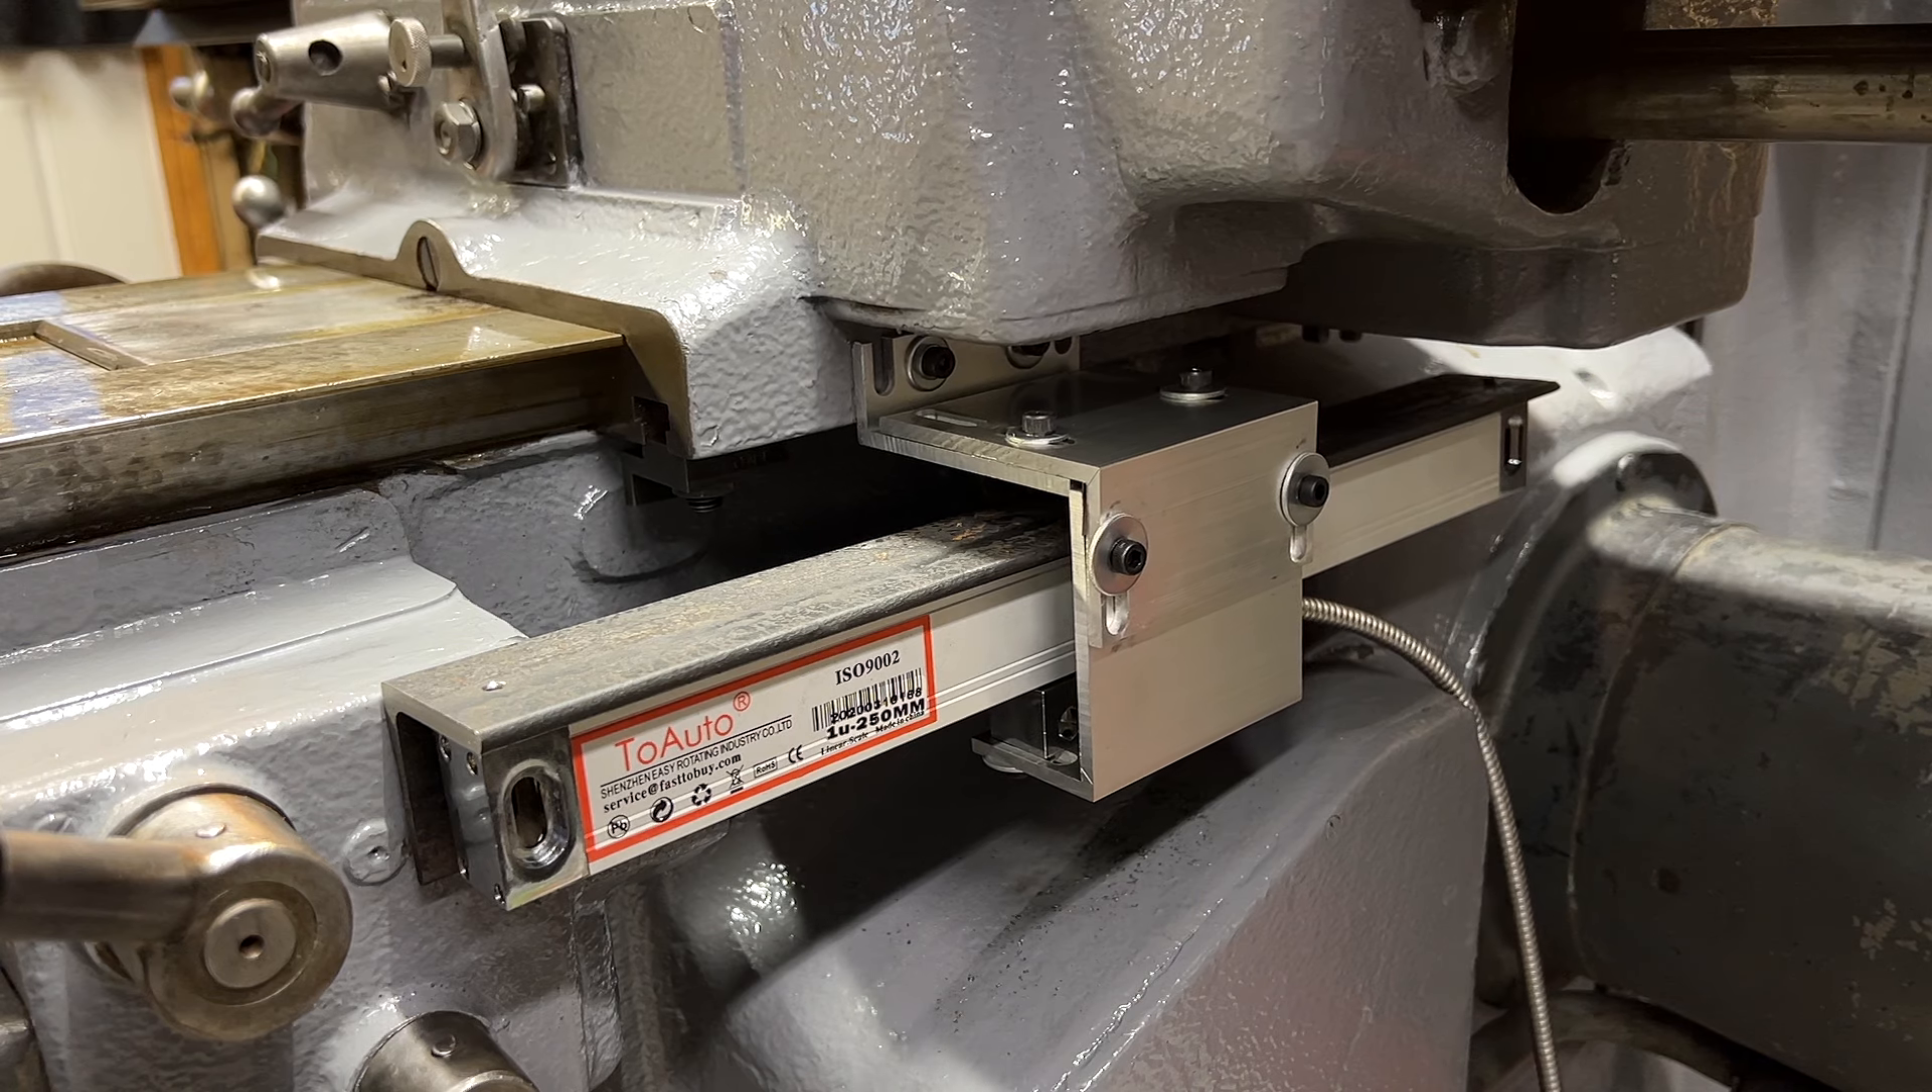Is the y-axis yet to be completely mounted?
No.